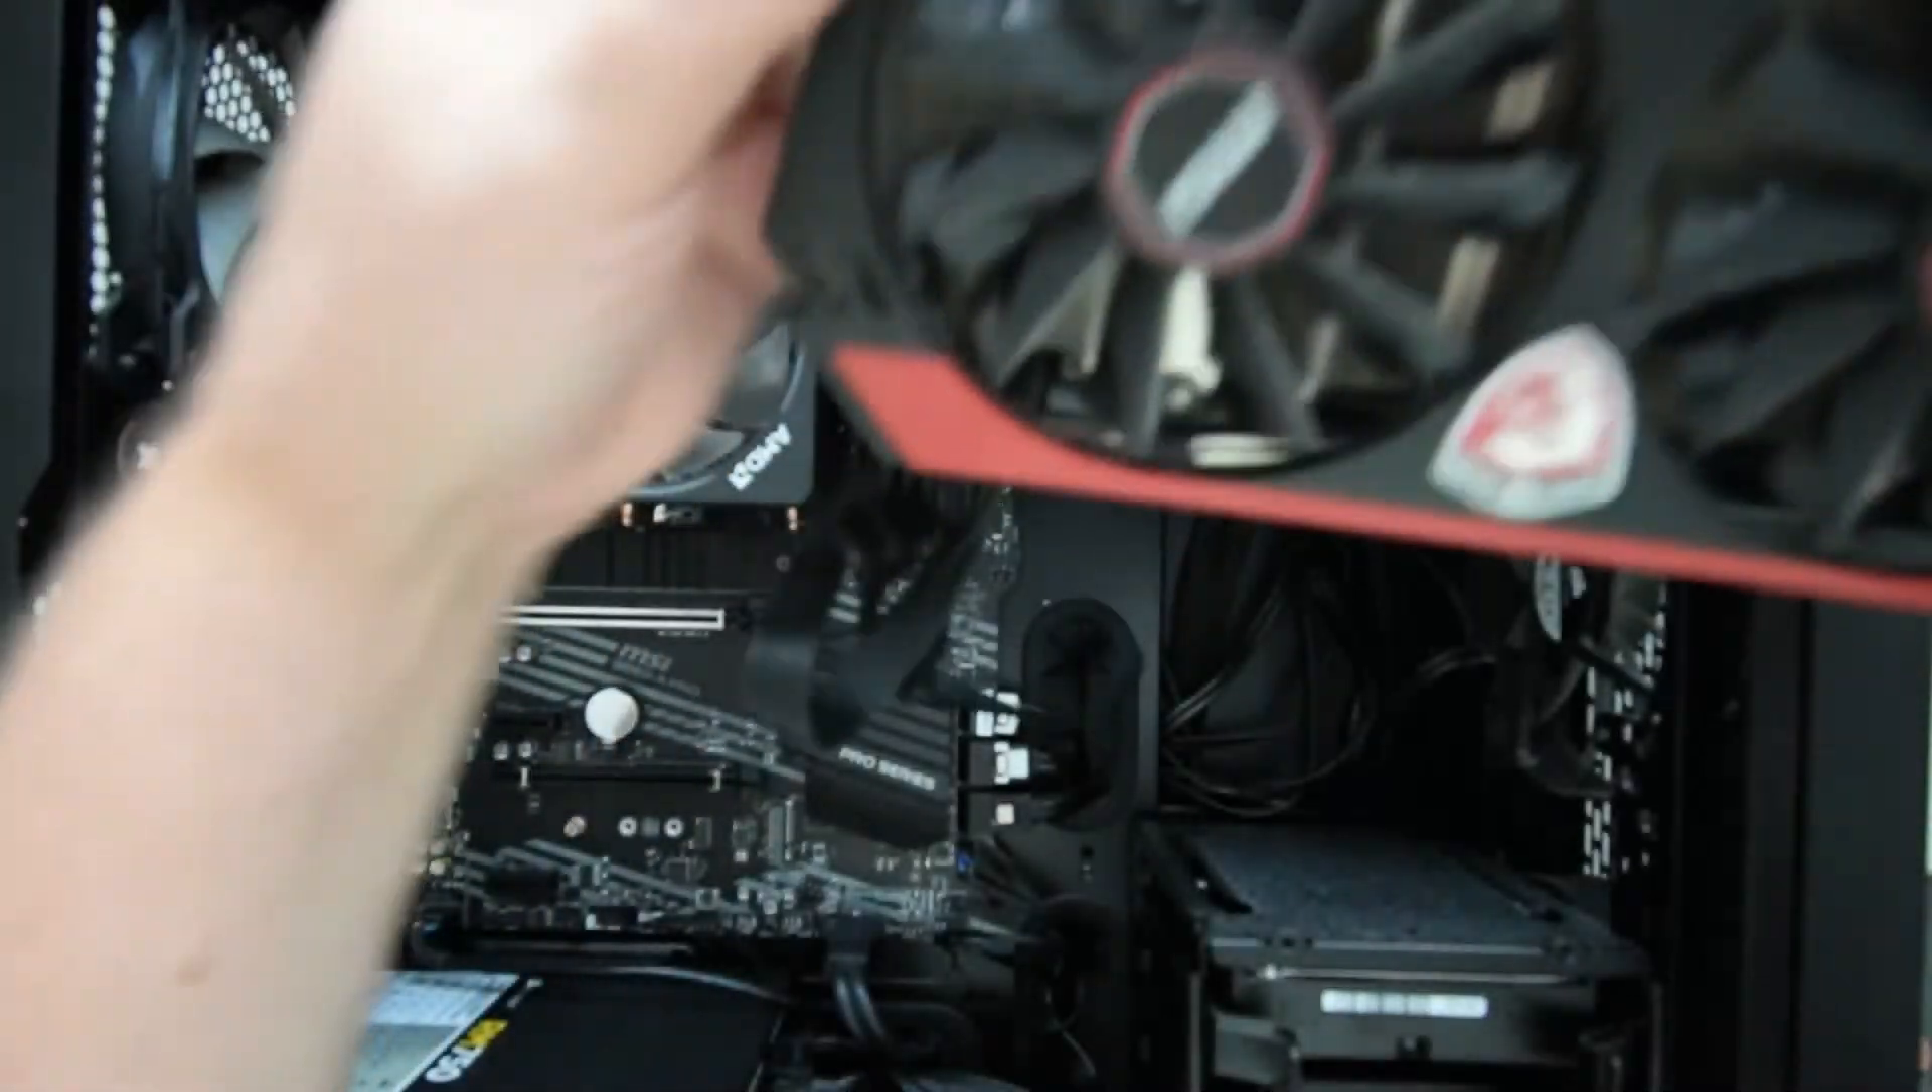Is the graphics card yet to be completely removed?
No.